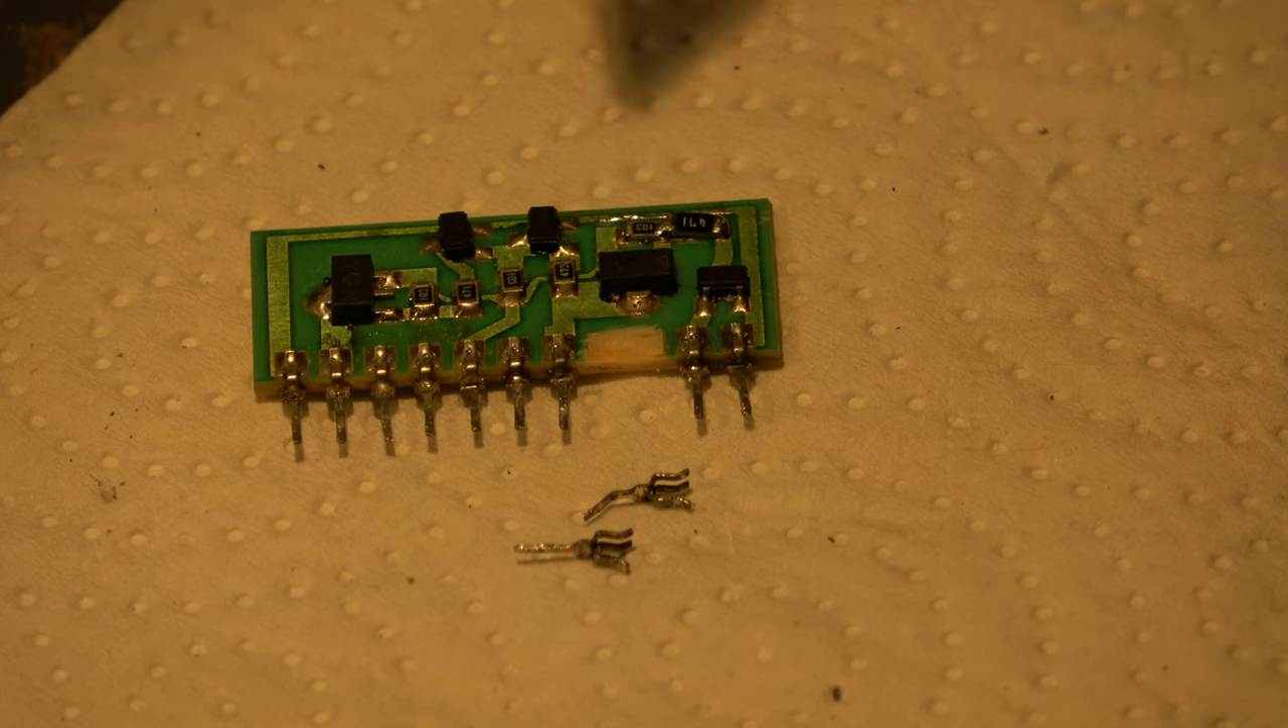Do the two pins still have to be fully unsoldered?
No.